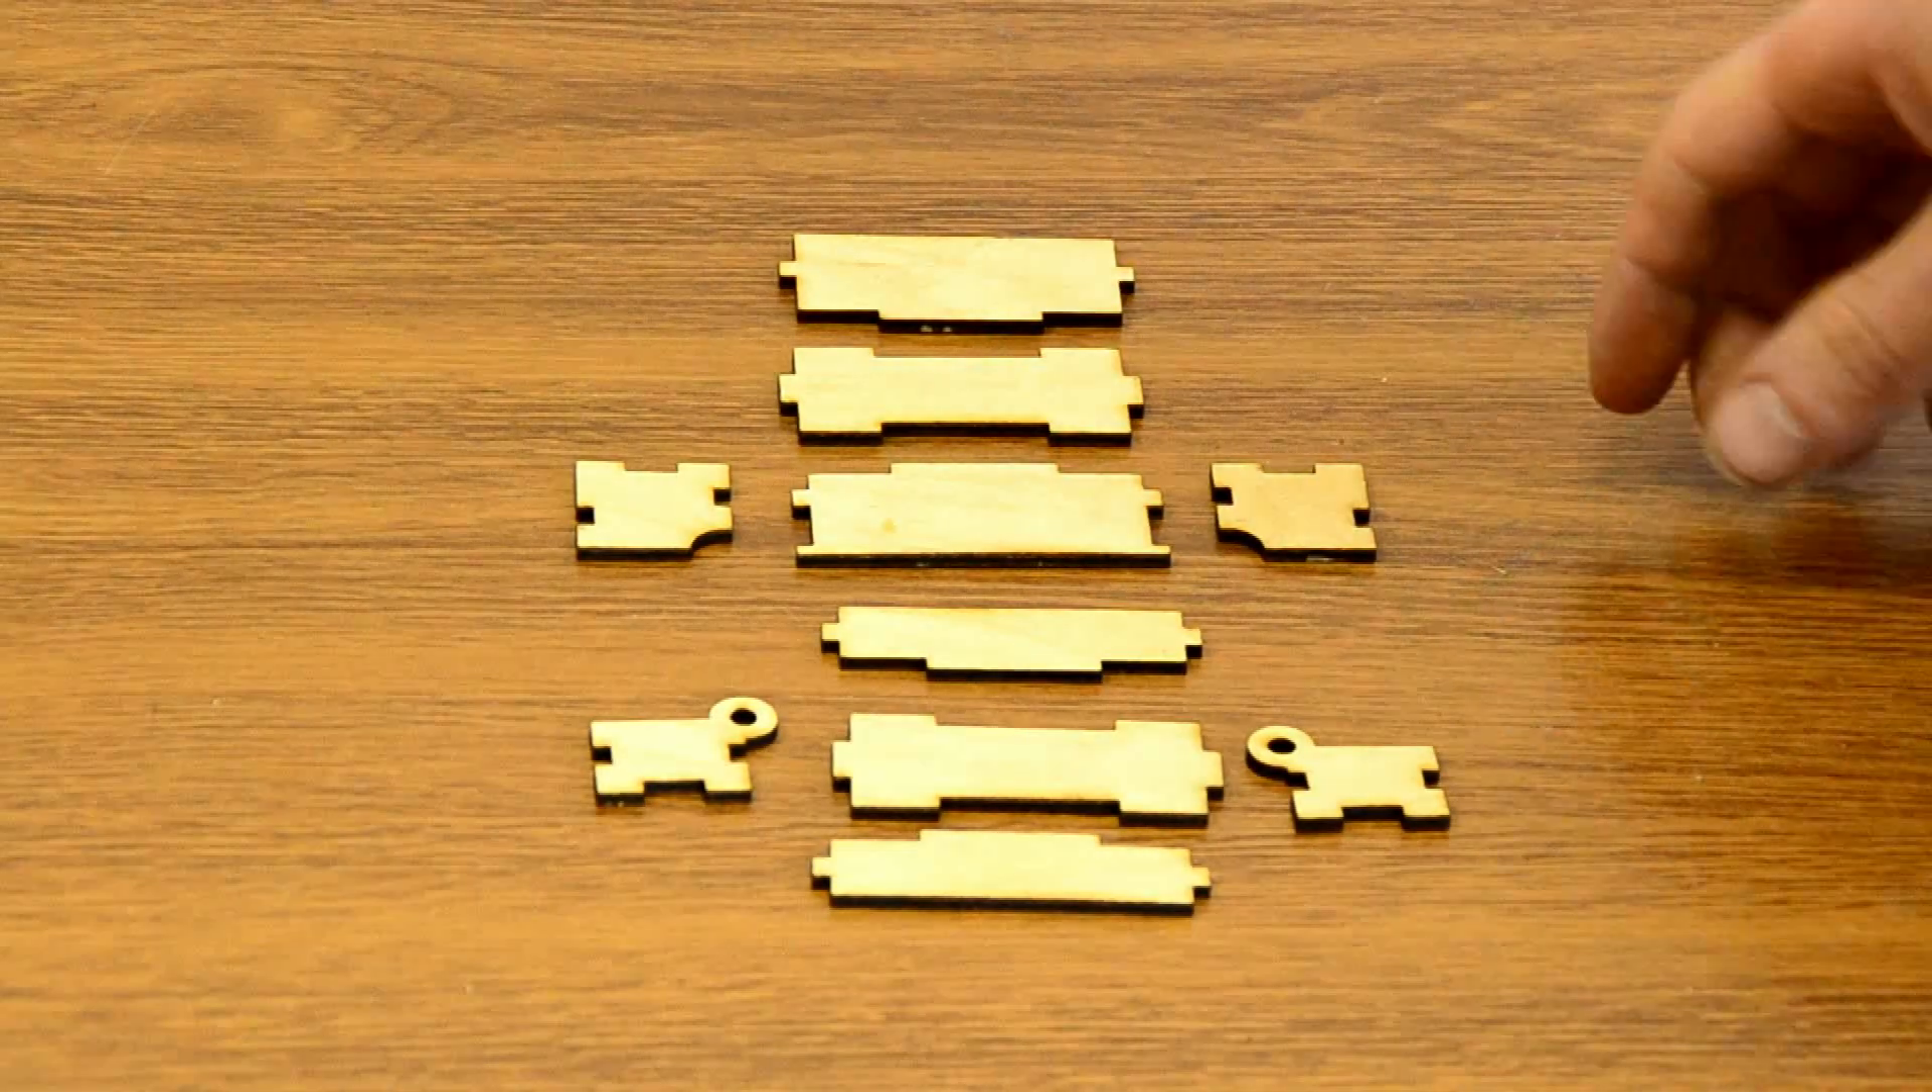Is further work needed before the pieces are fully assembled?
Yes.